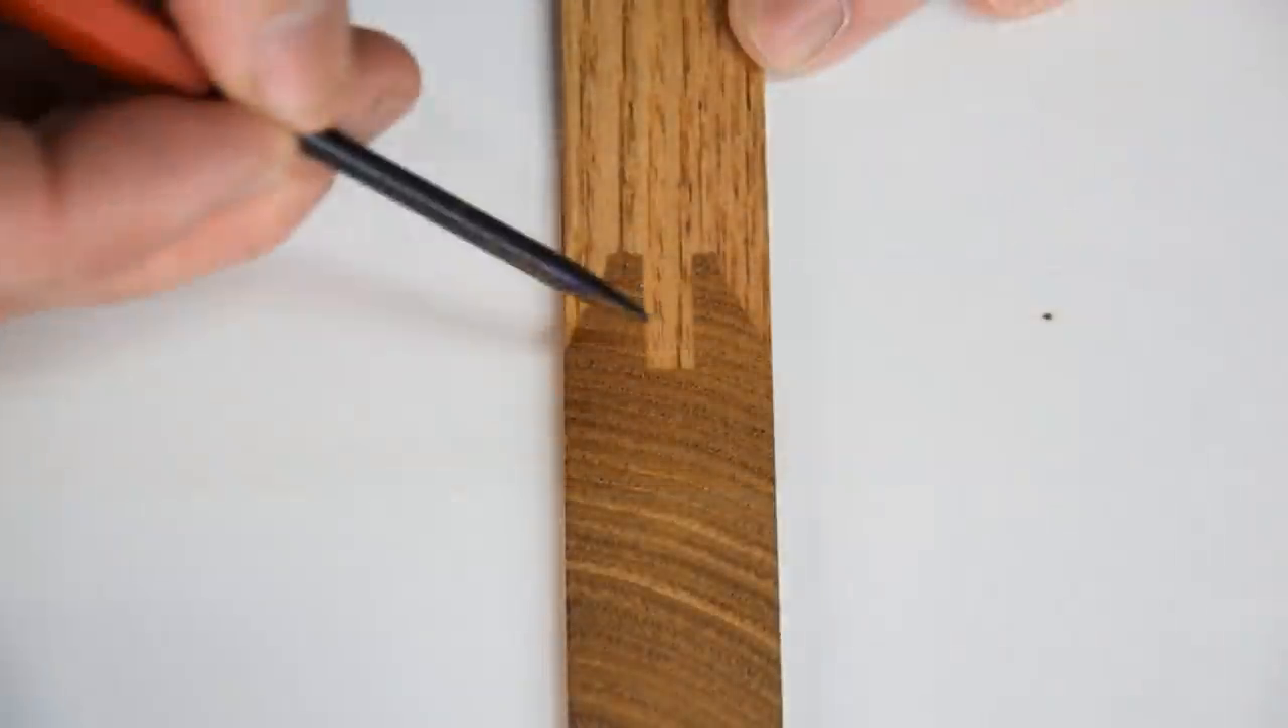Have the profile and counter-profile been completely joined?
Yes.